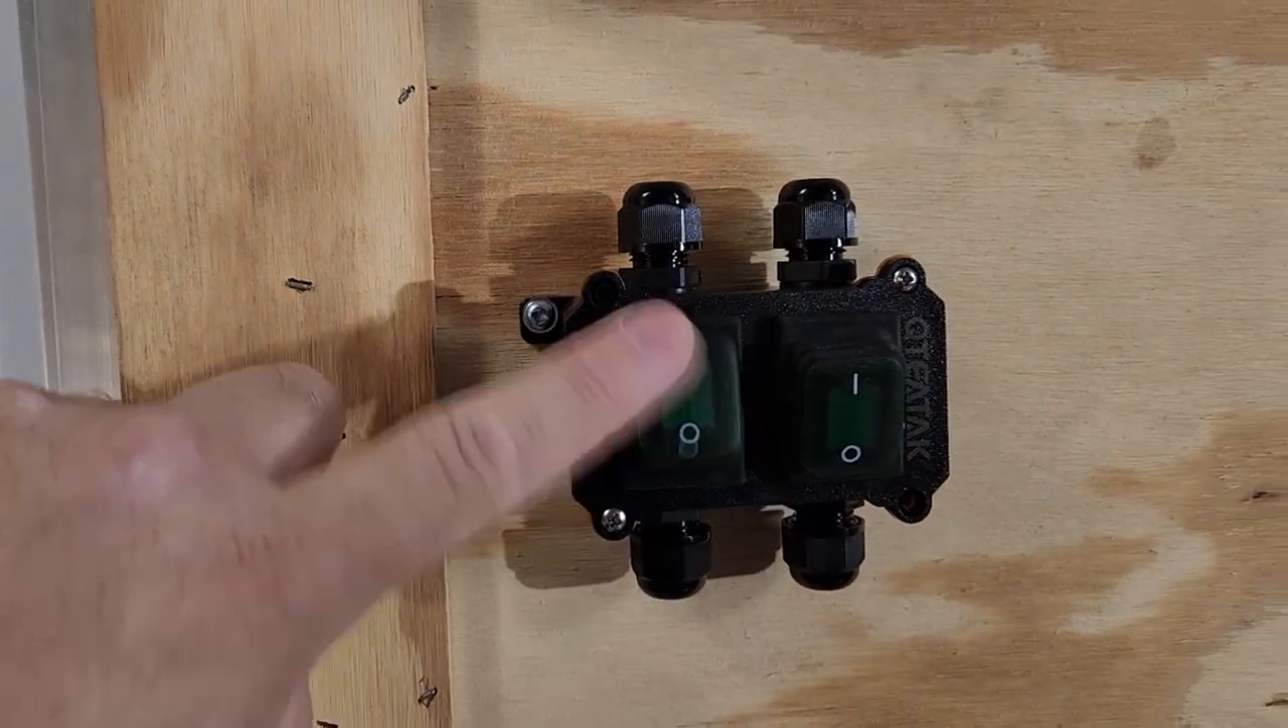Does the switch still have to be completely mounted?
No.